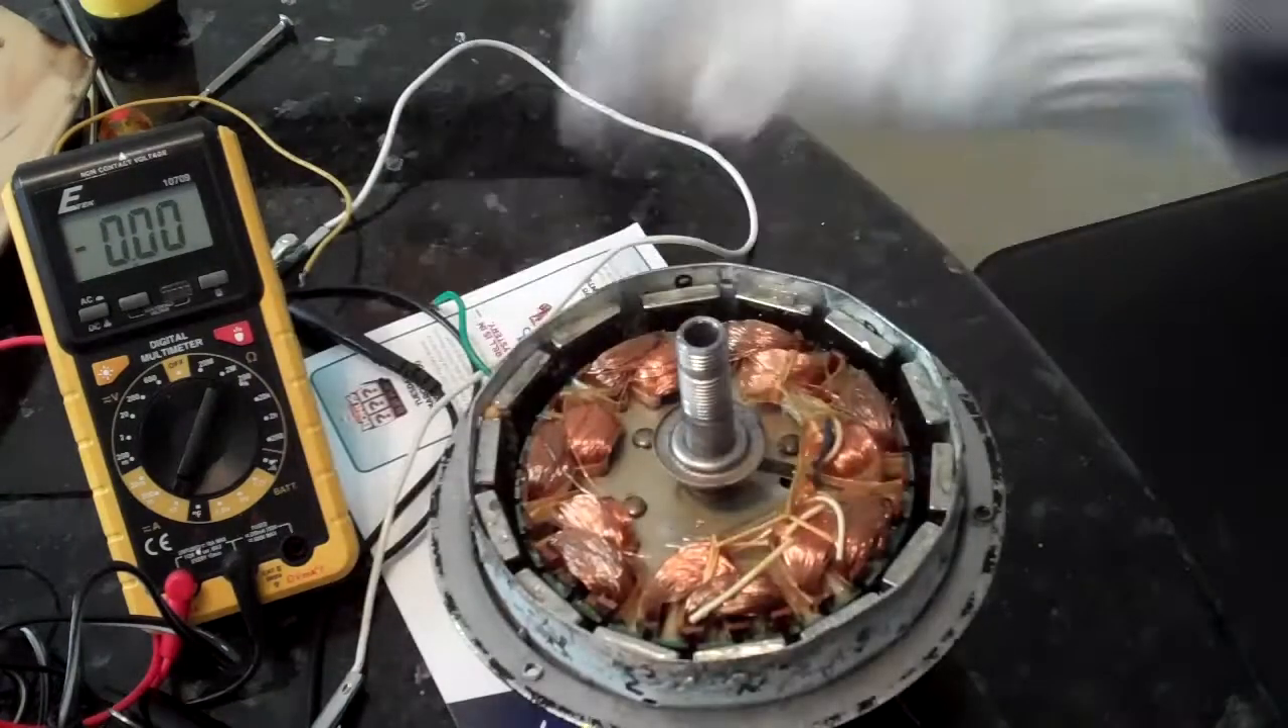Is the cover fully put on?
No.